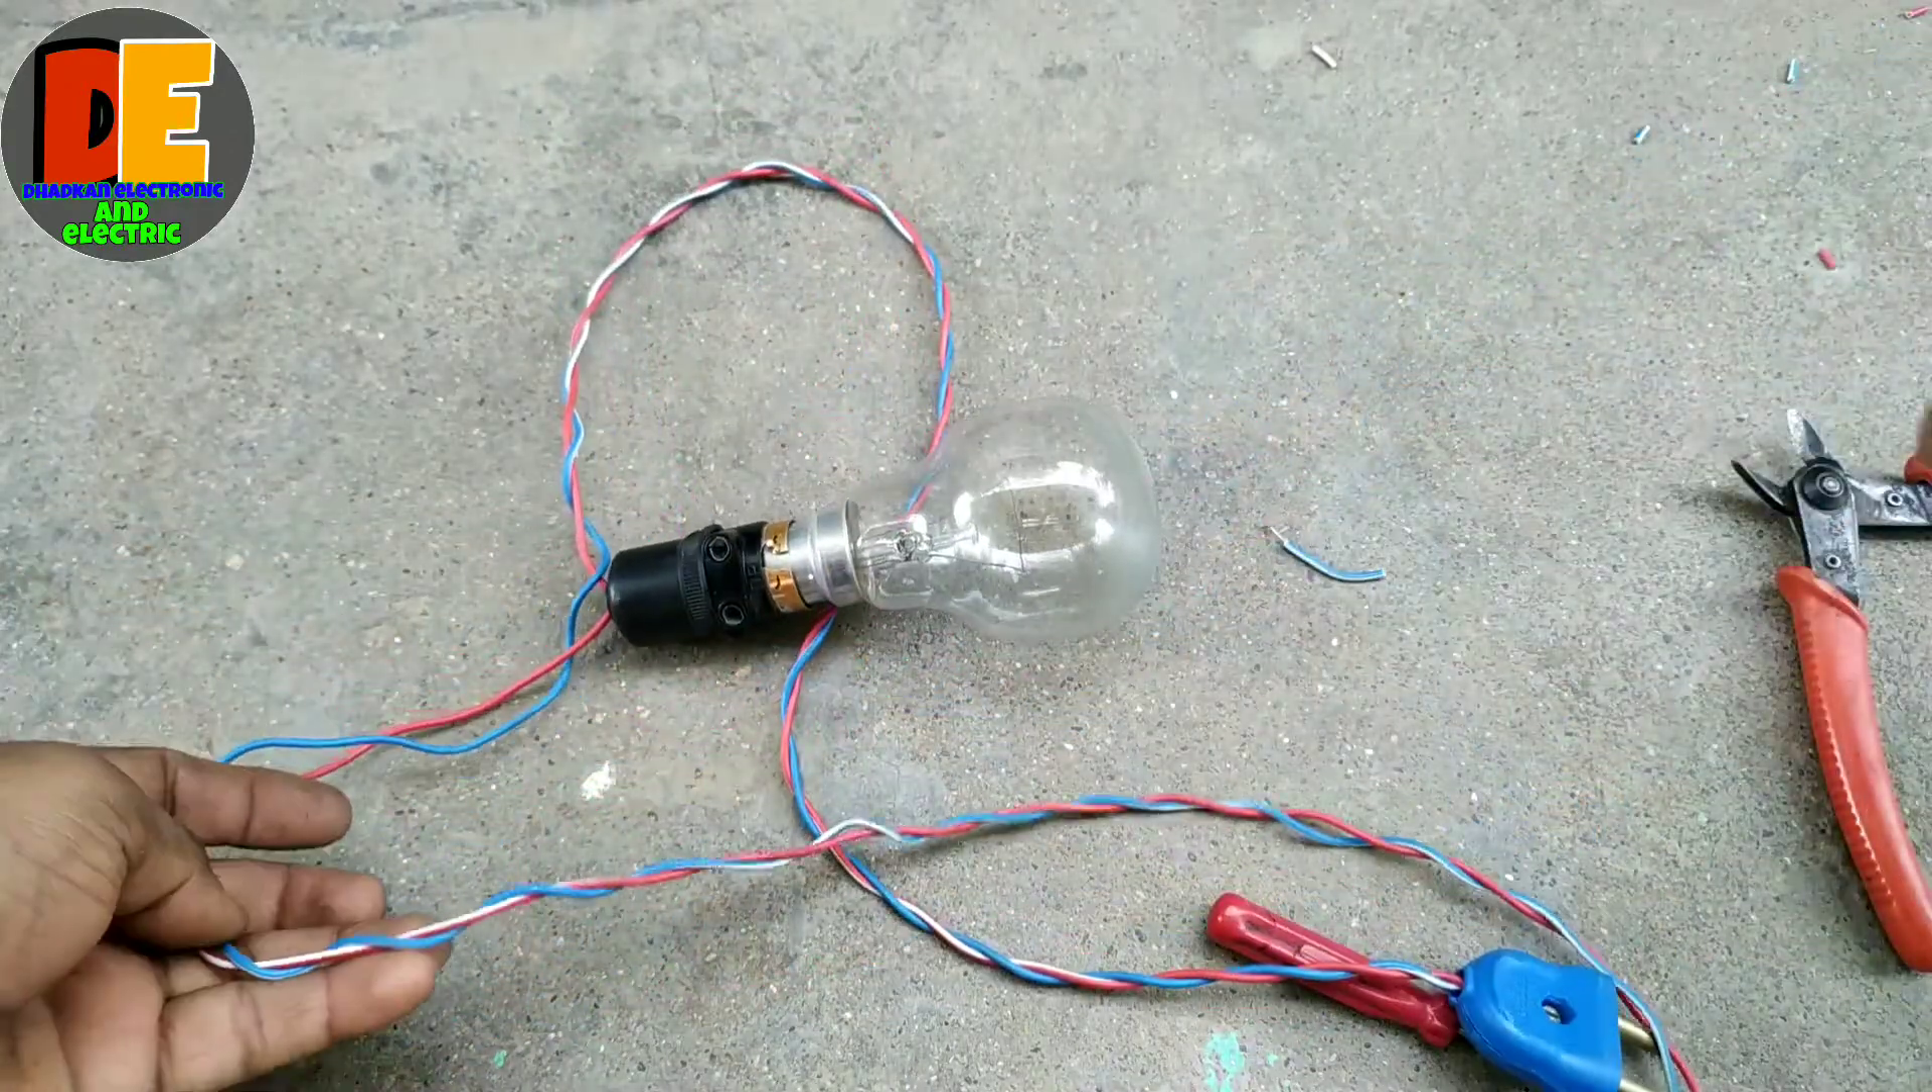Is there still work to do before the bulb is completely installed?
No.